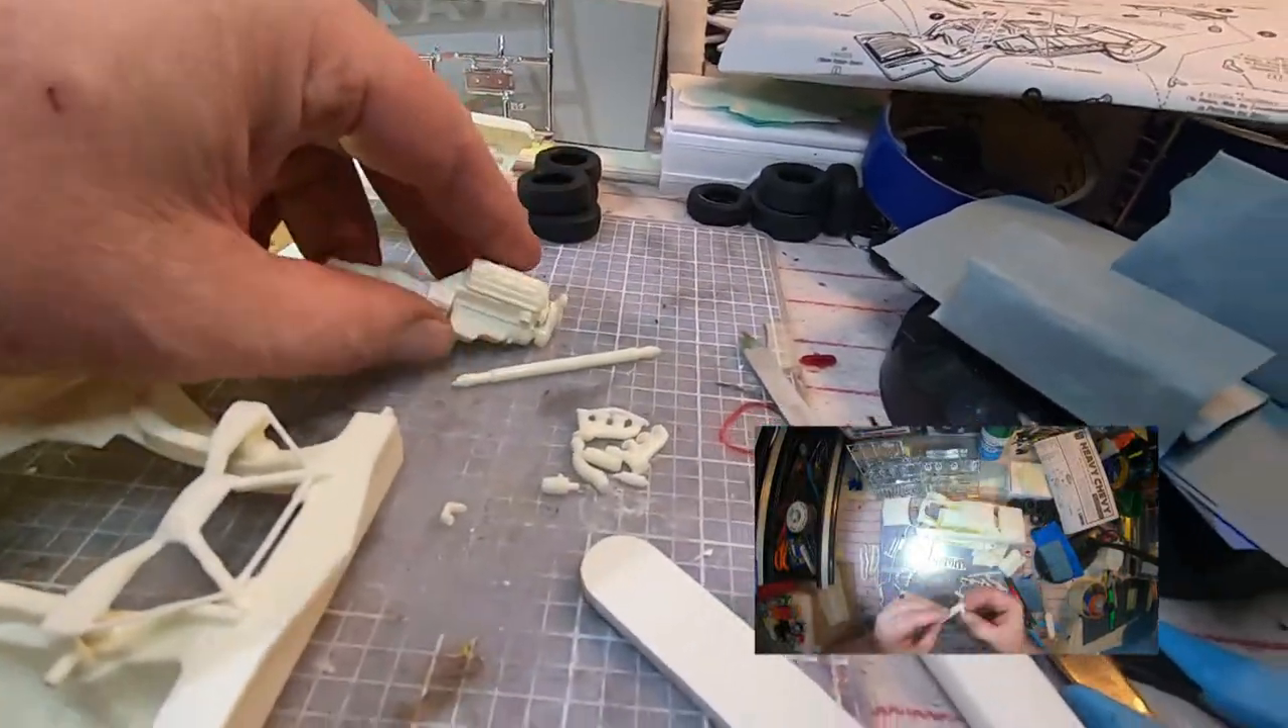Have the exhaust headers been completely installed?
No.